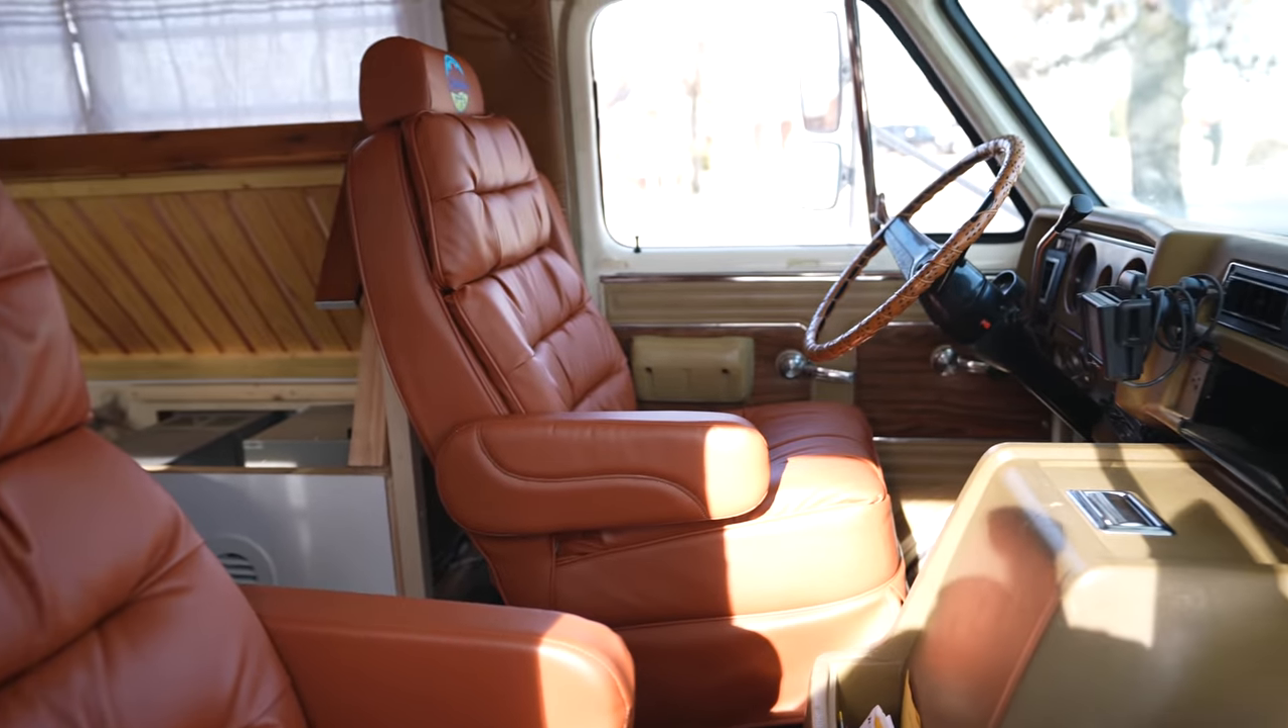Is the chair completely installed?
Yes.